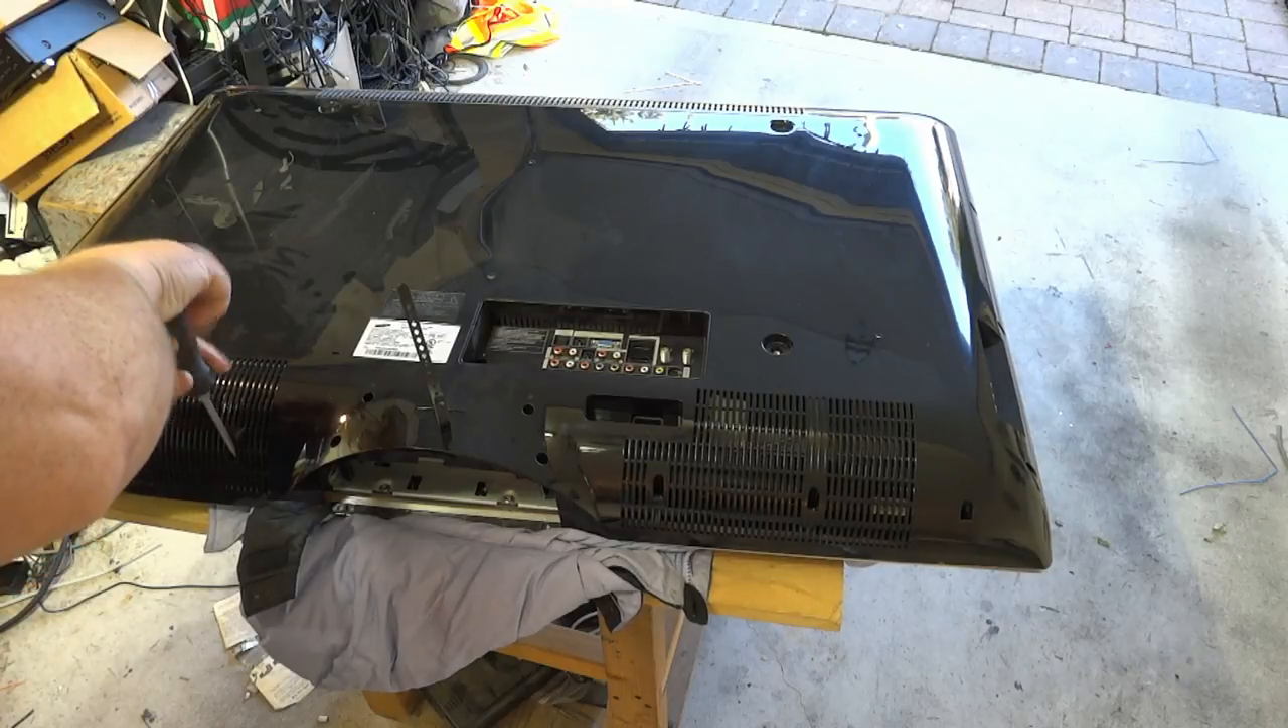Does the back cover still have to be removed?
Yes.